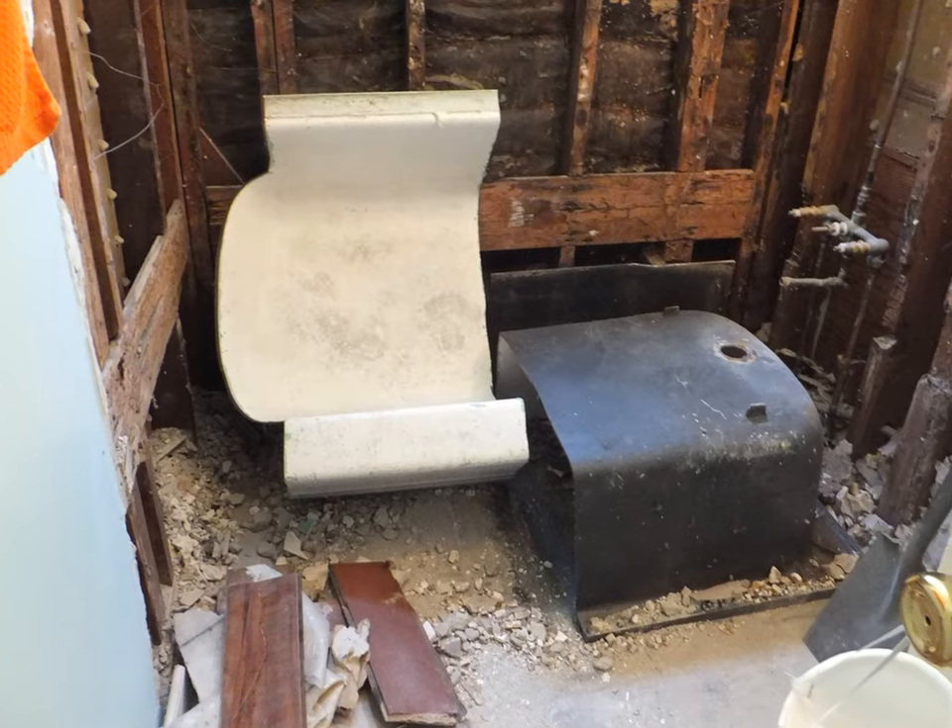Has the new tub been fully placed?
No.